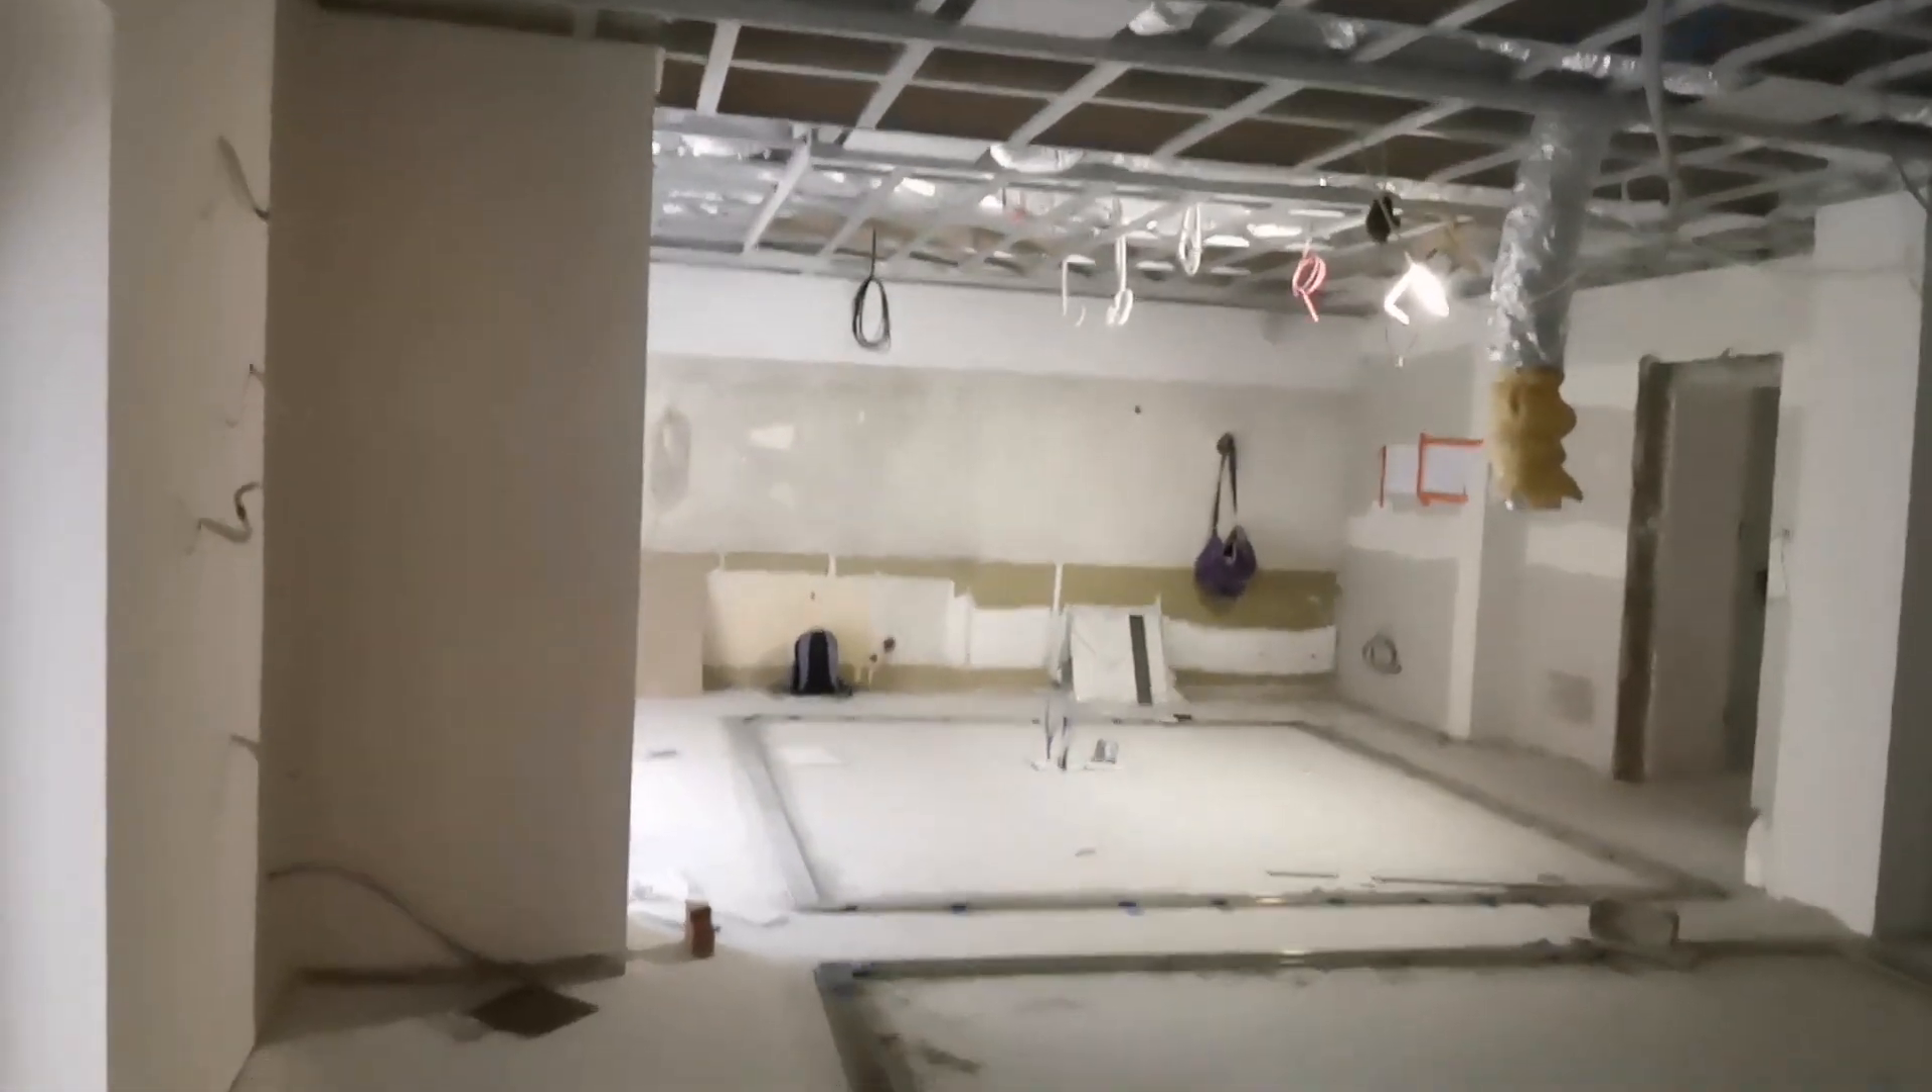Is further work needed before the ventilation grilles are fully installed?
Yes.